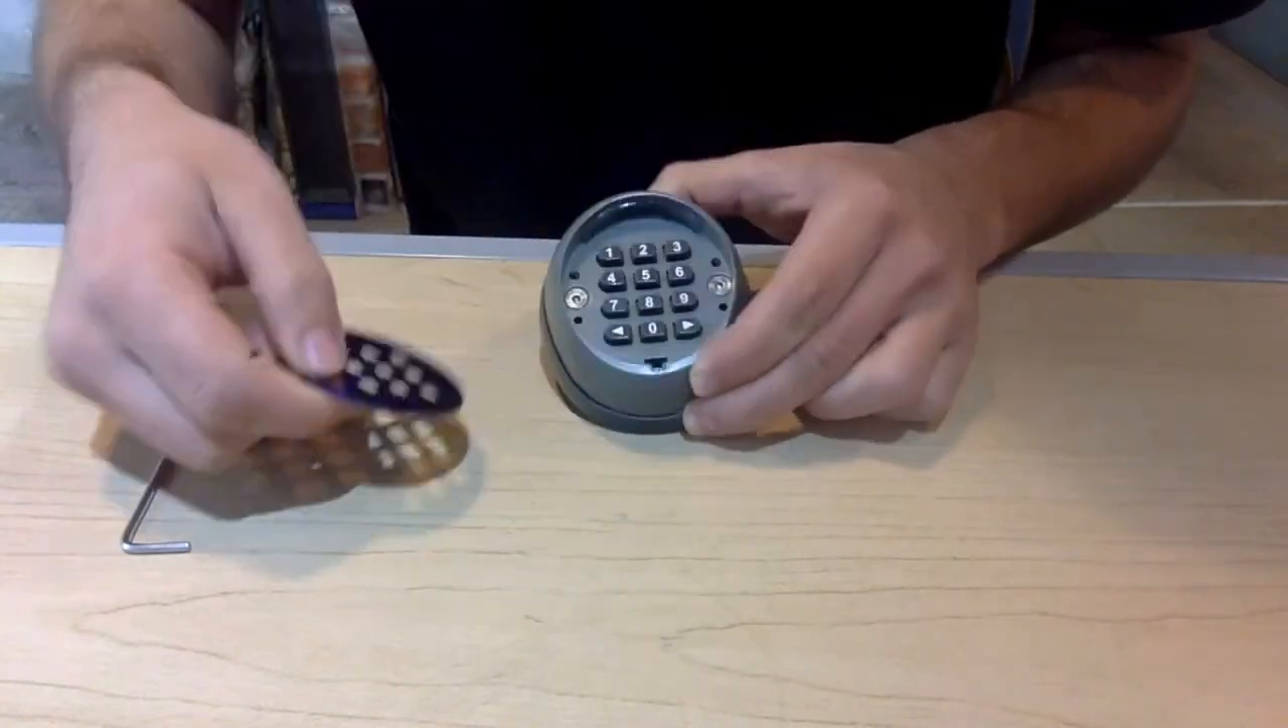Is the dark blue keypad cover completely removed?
Yes.